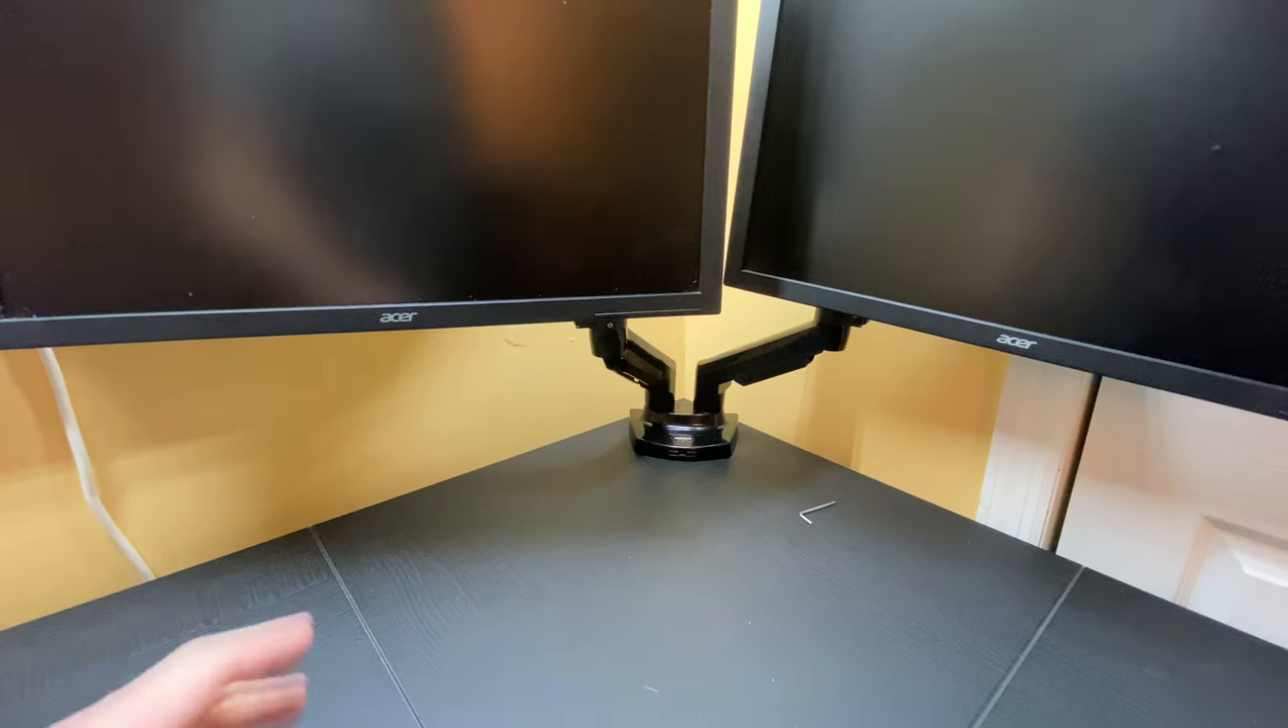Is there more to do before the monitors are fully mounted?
No.